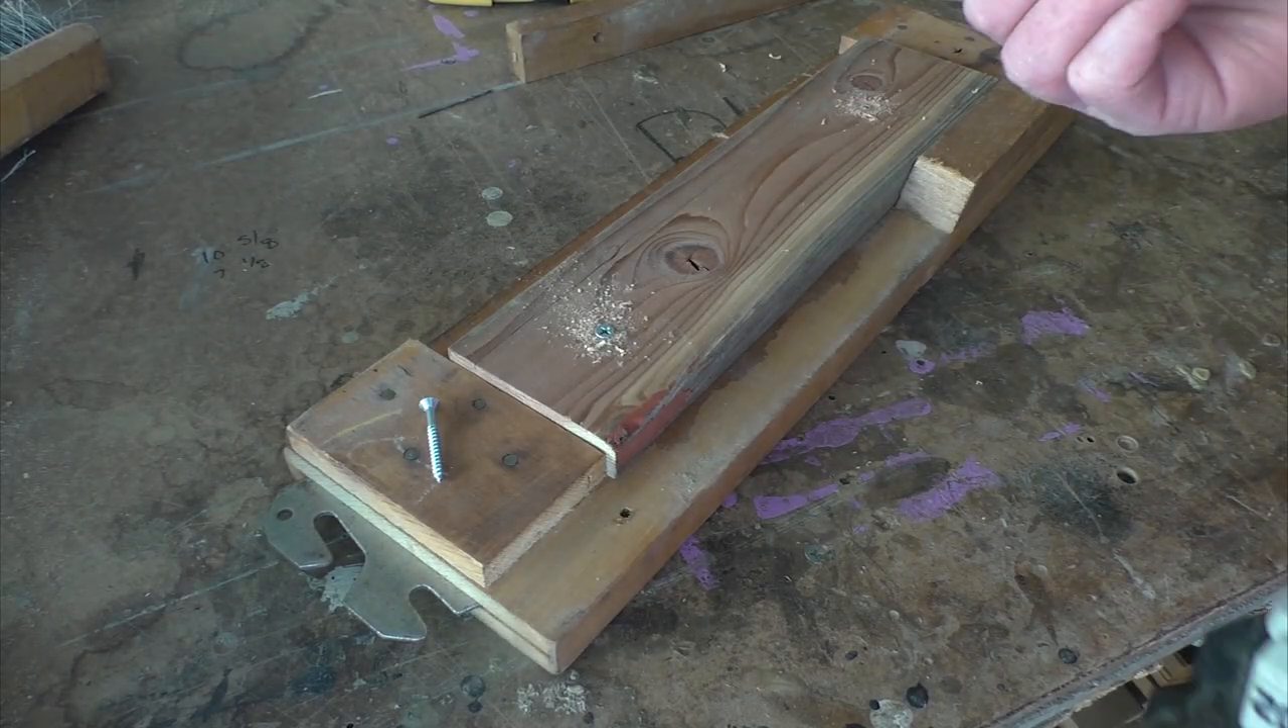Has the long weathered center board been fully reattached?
No.